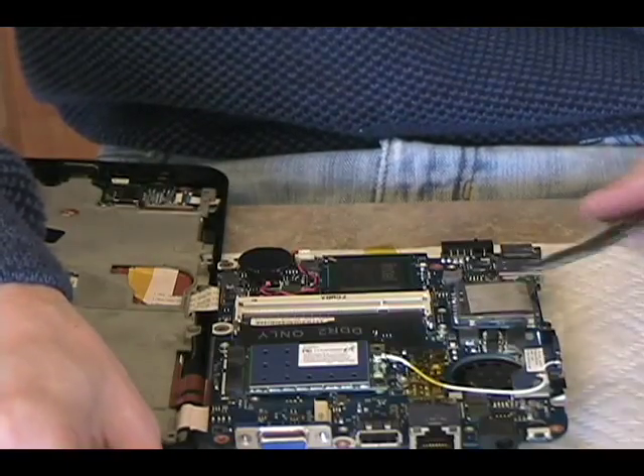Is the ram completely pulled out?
Yes.